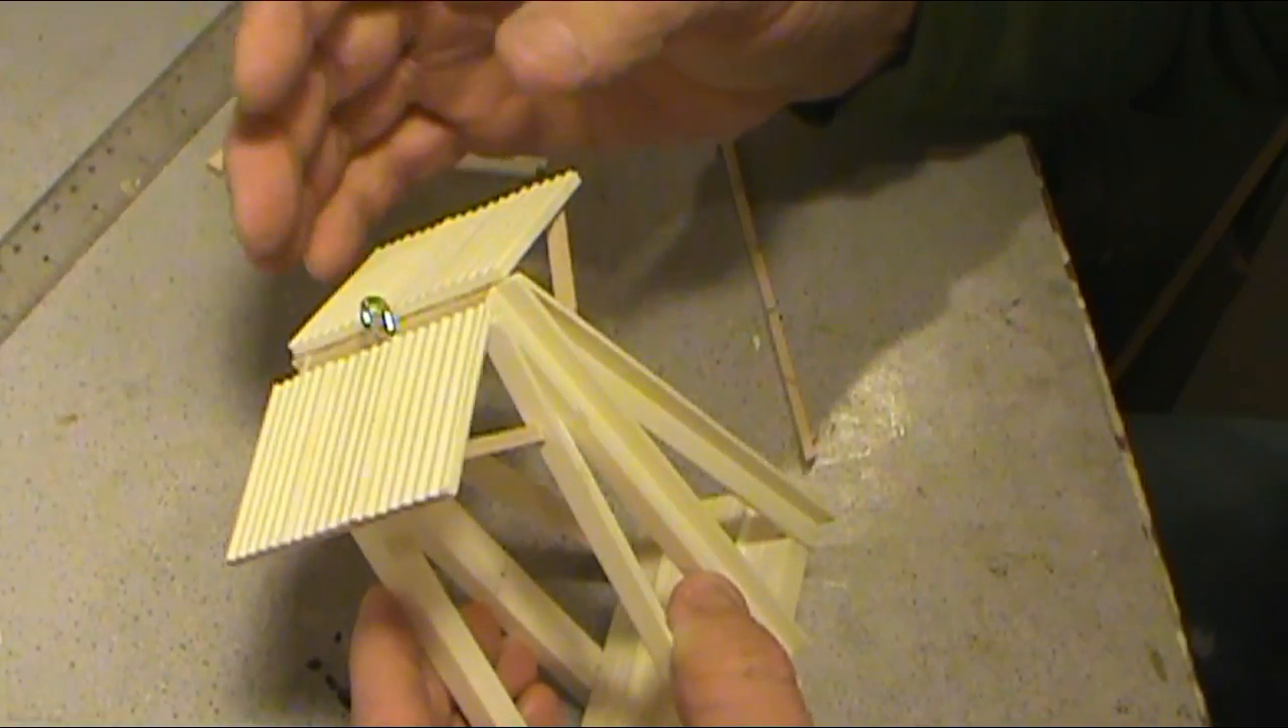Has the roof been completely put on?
Yes.